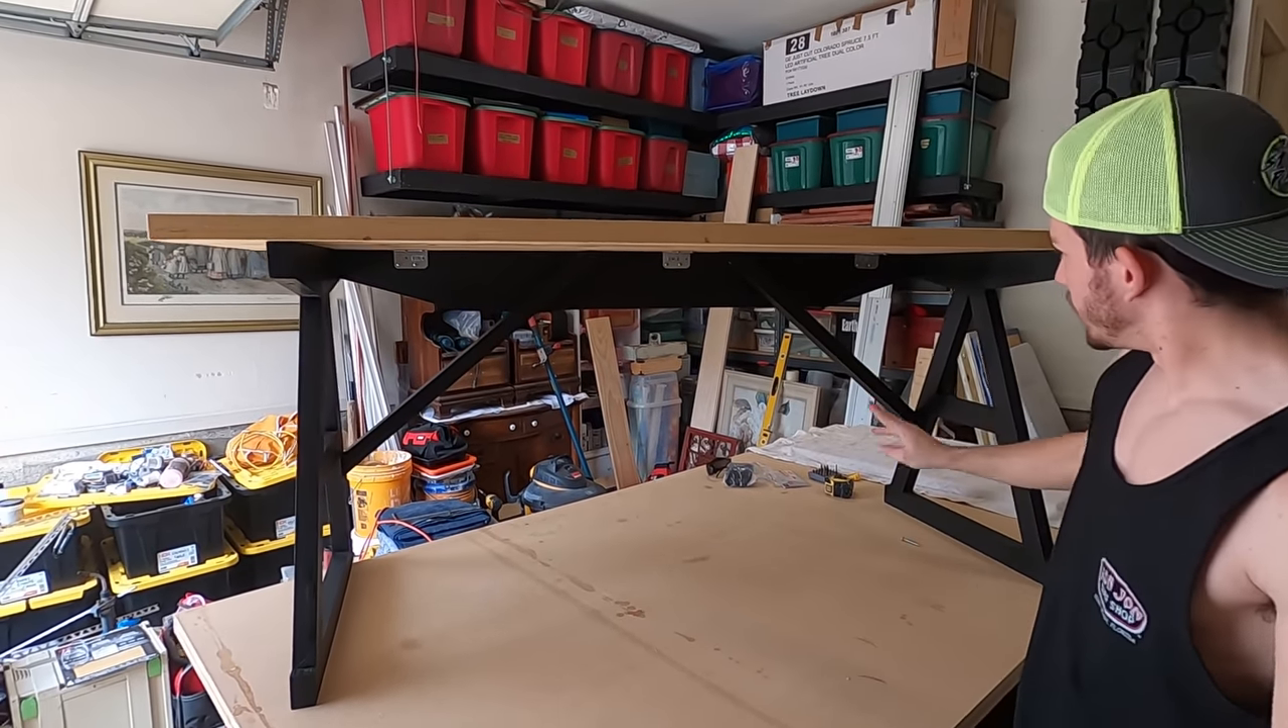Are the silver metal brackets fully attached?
Yes.